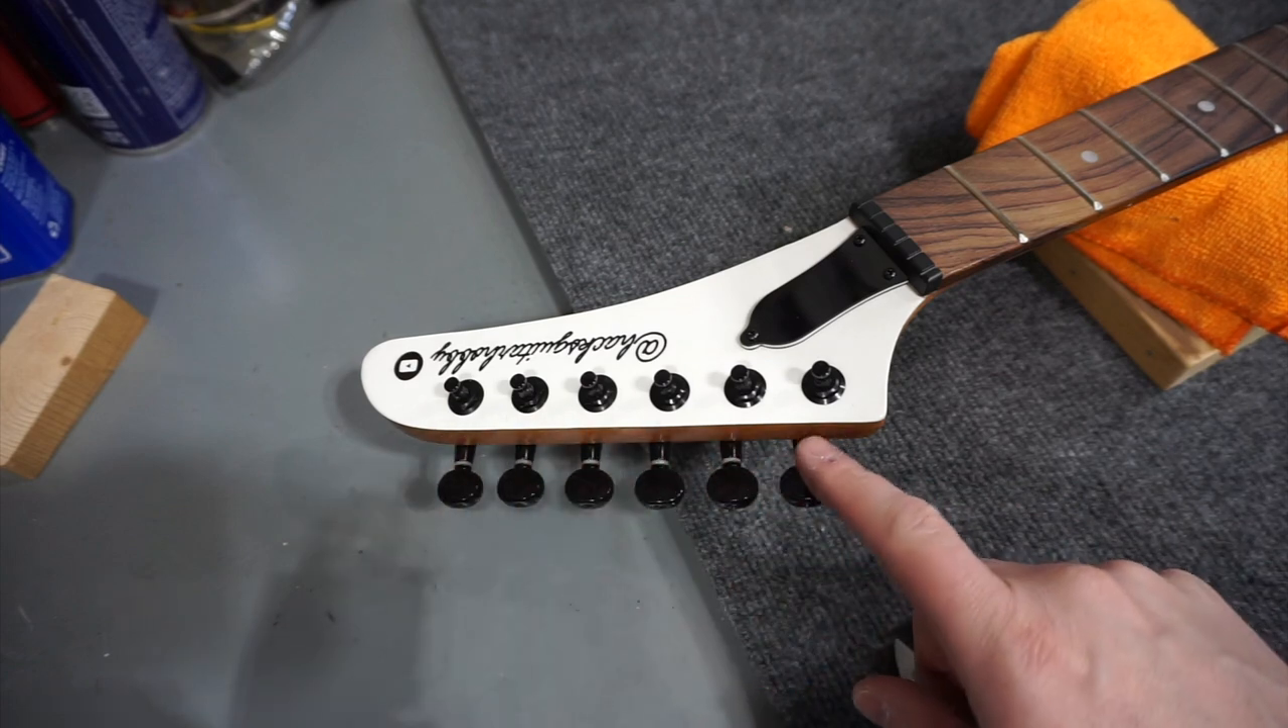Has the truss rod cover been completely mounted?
Yes.